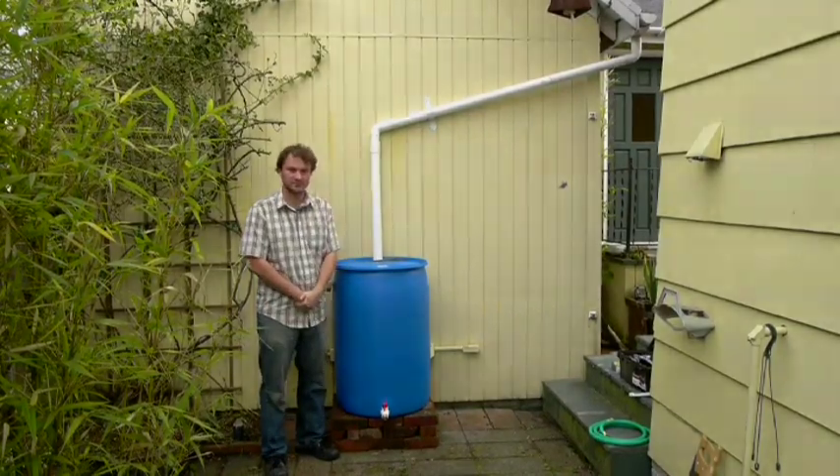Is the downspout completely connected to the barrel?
Yes.